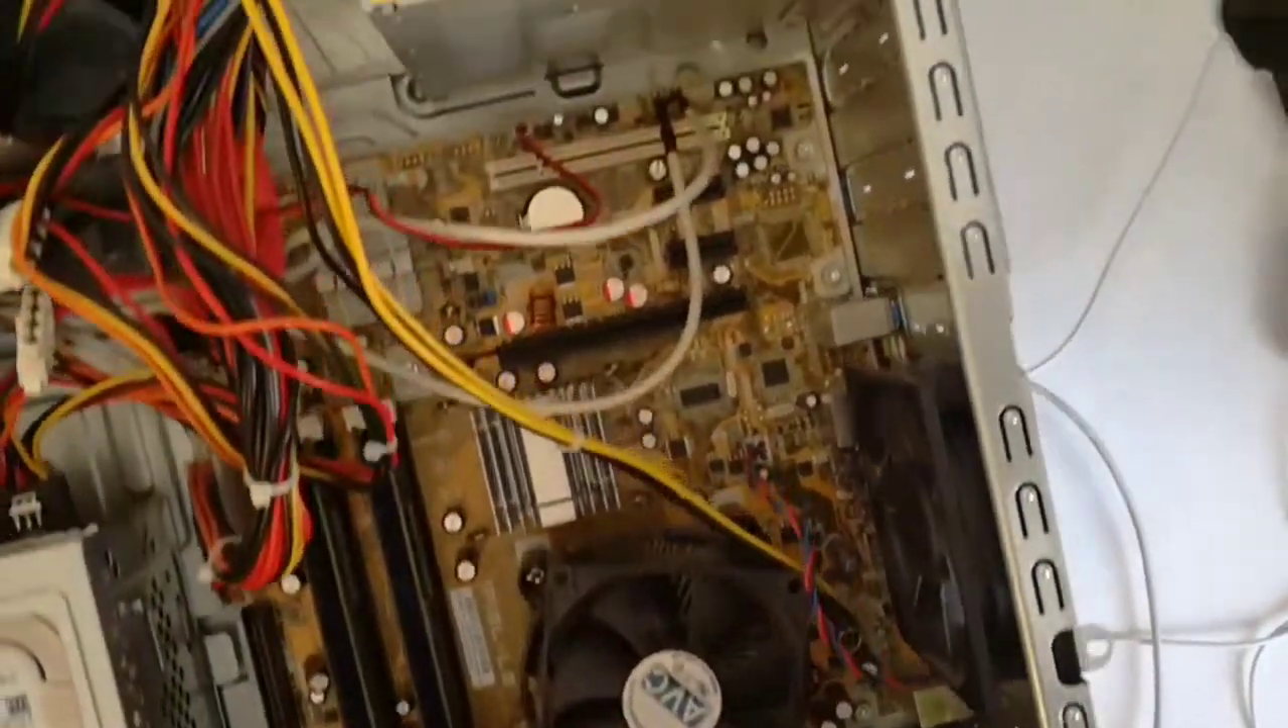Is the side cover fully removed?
Yes.